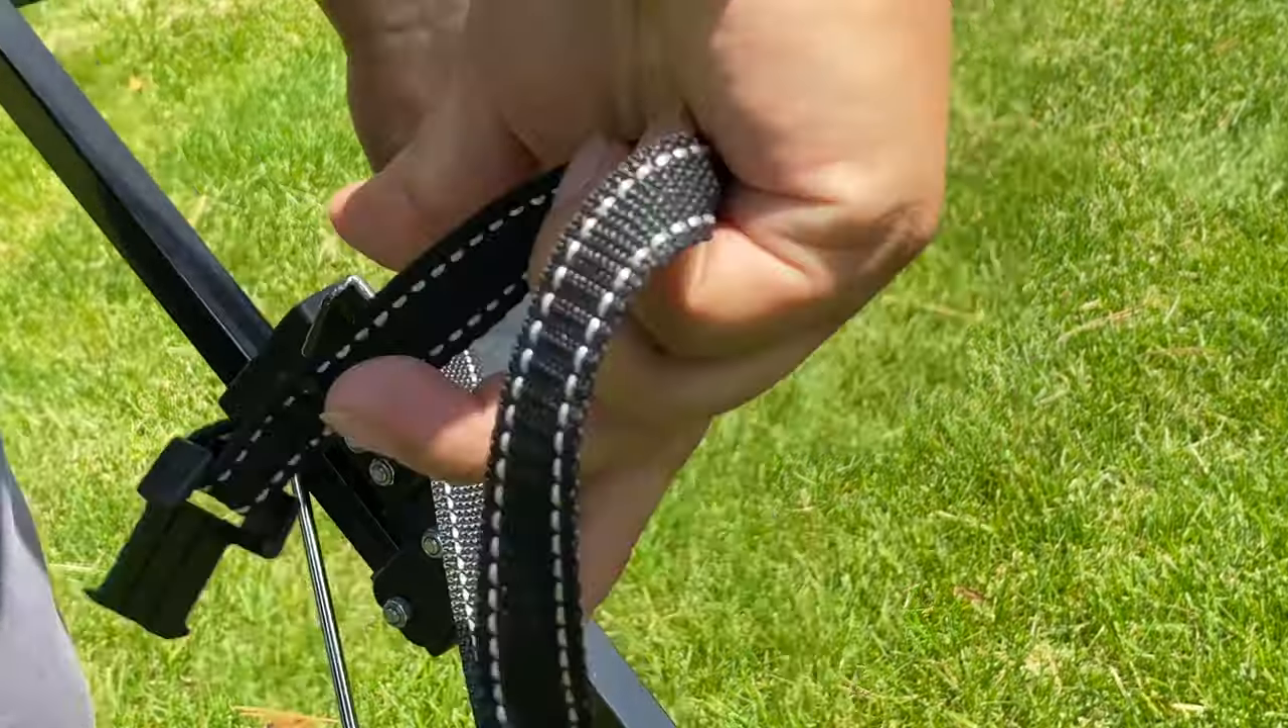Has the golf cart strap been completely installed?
No.